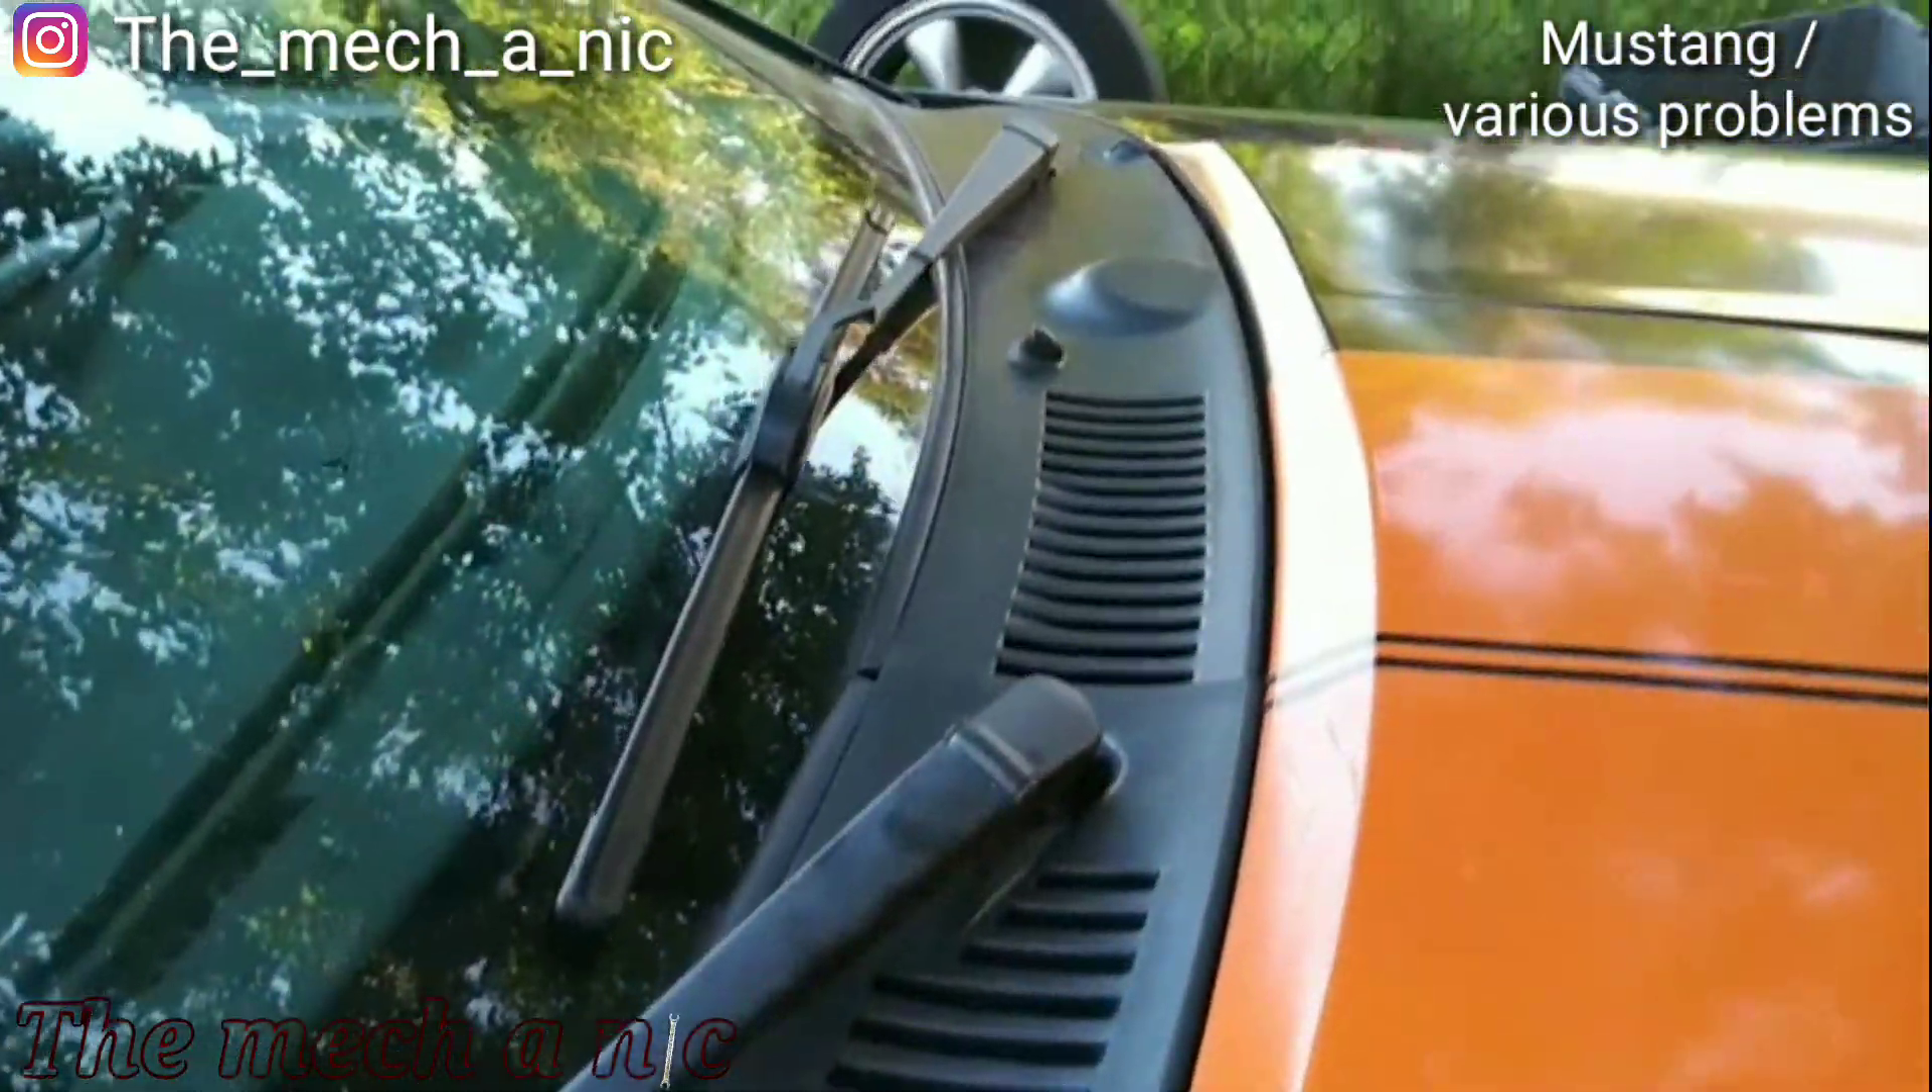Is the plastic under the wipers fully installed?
Yes.